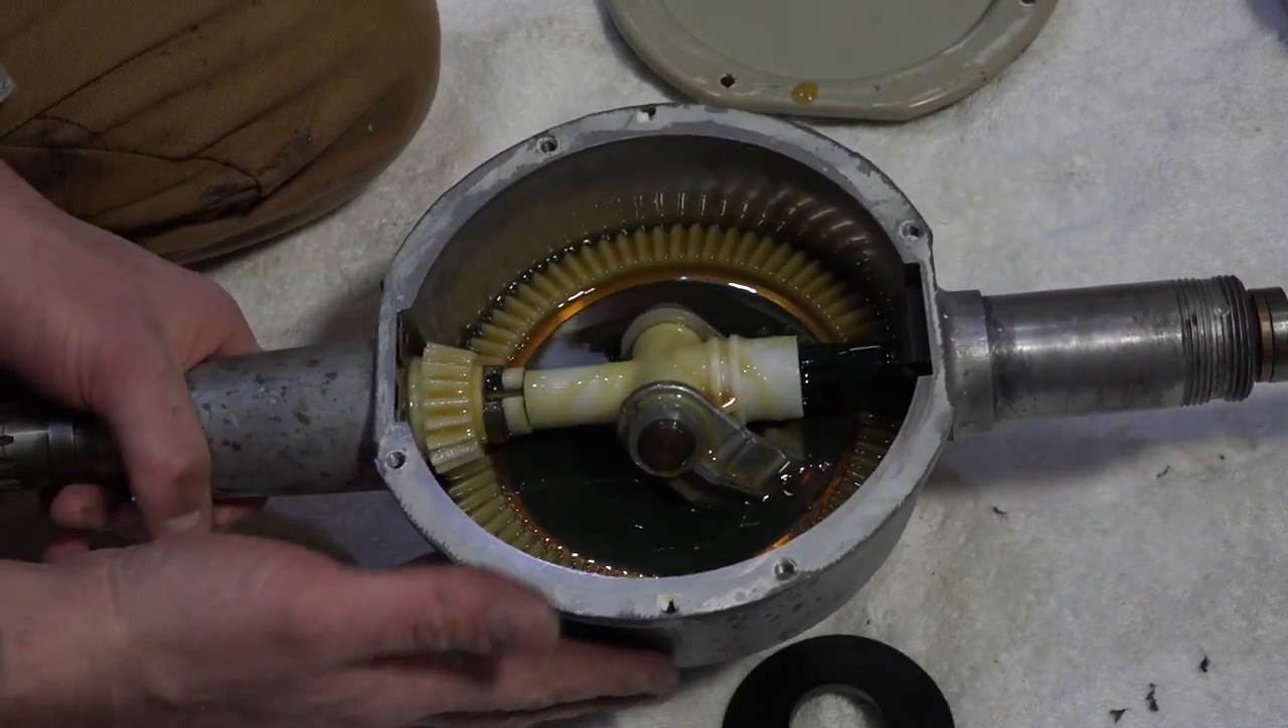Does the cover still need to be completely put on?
Yes.